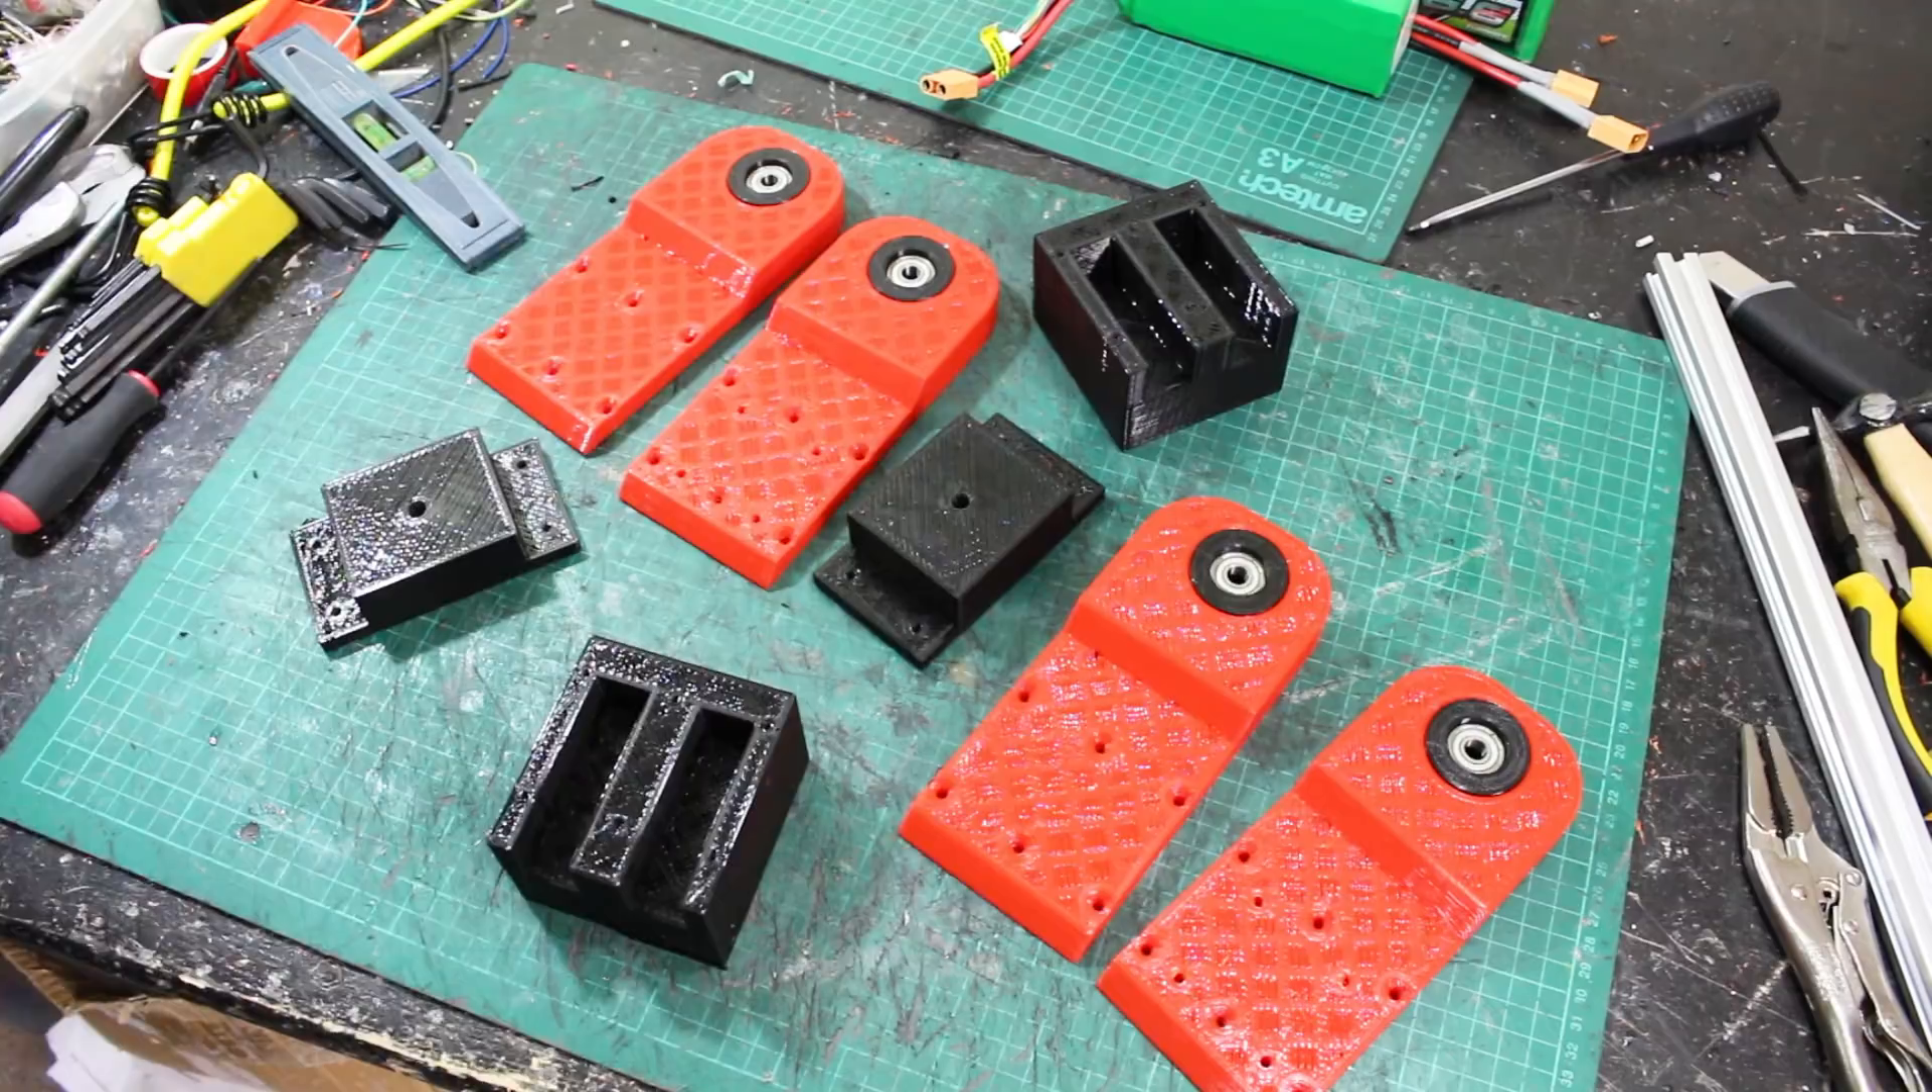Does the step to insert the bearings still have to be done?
No.